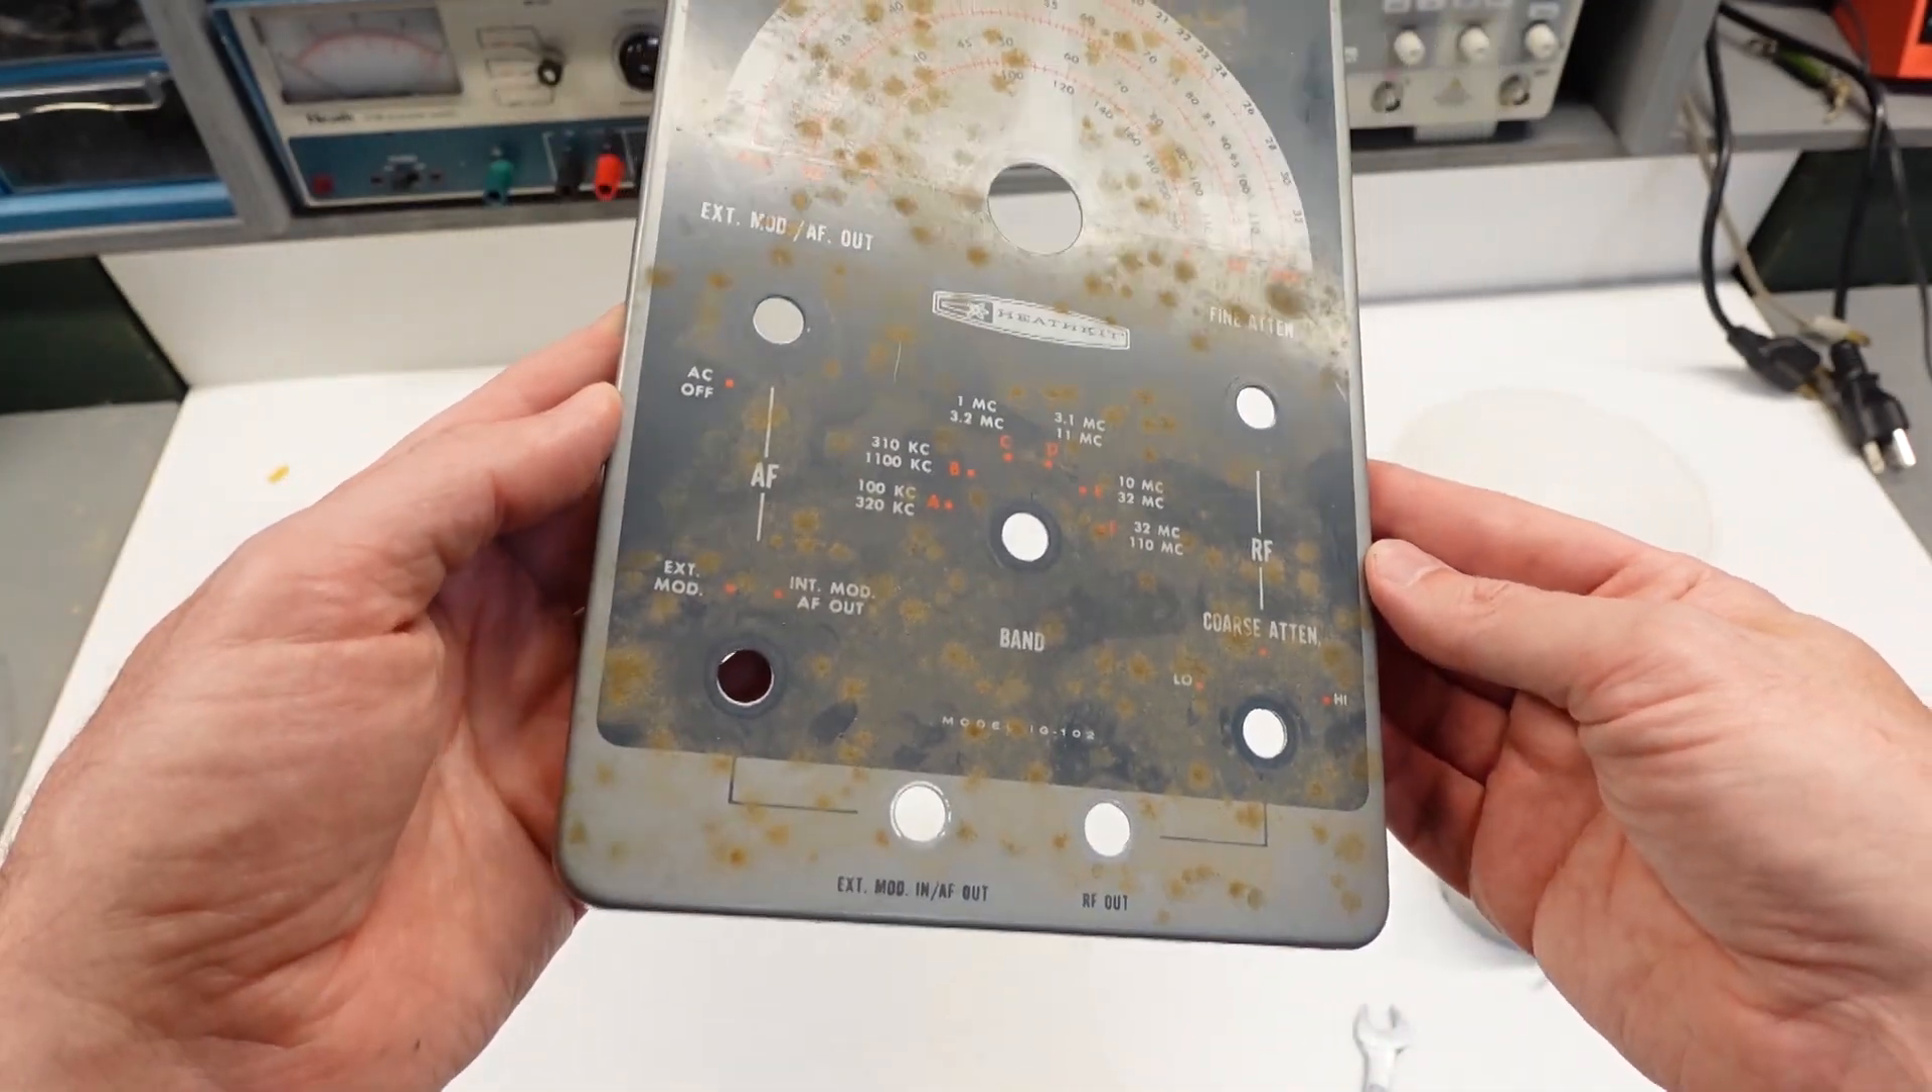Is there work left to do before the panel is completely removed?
No.